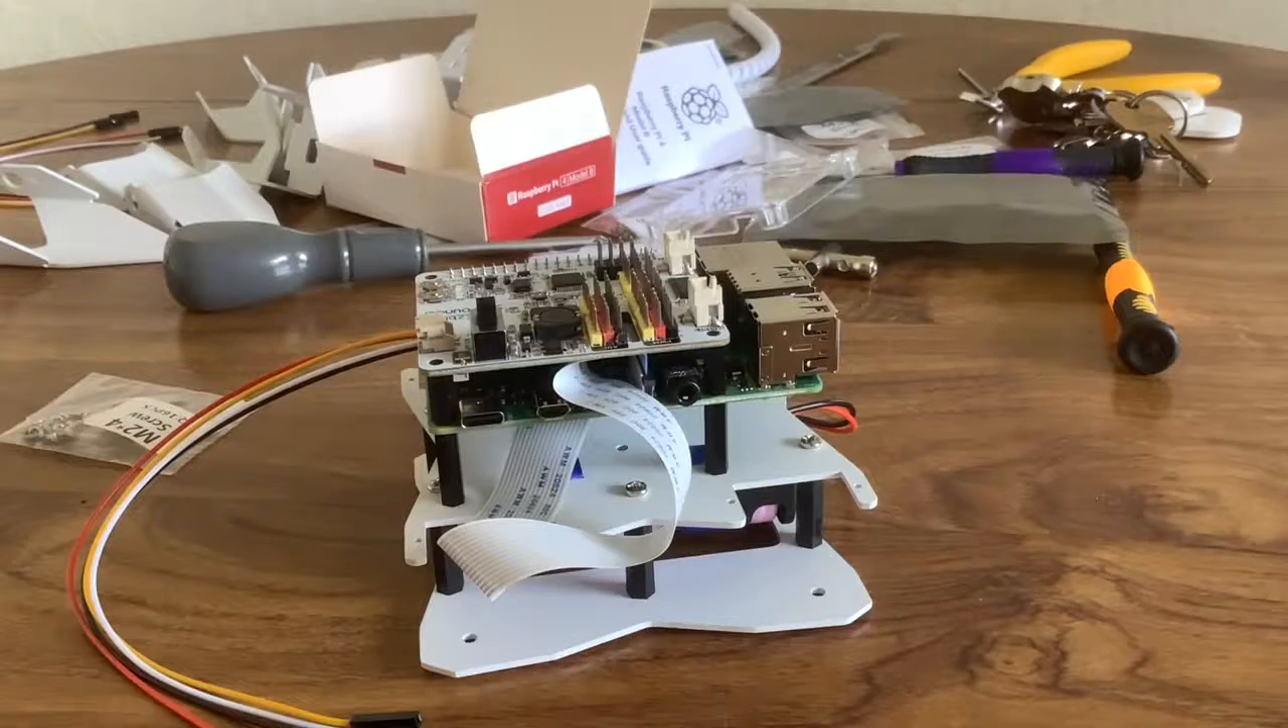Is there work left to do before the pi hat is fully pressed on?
No.